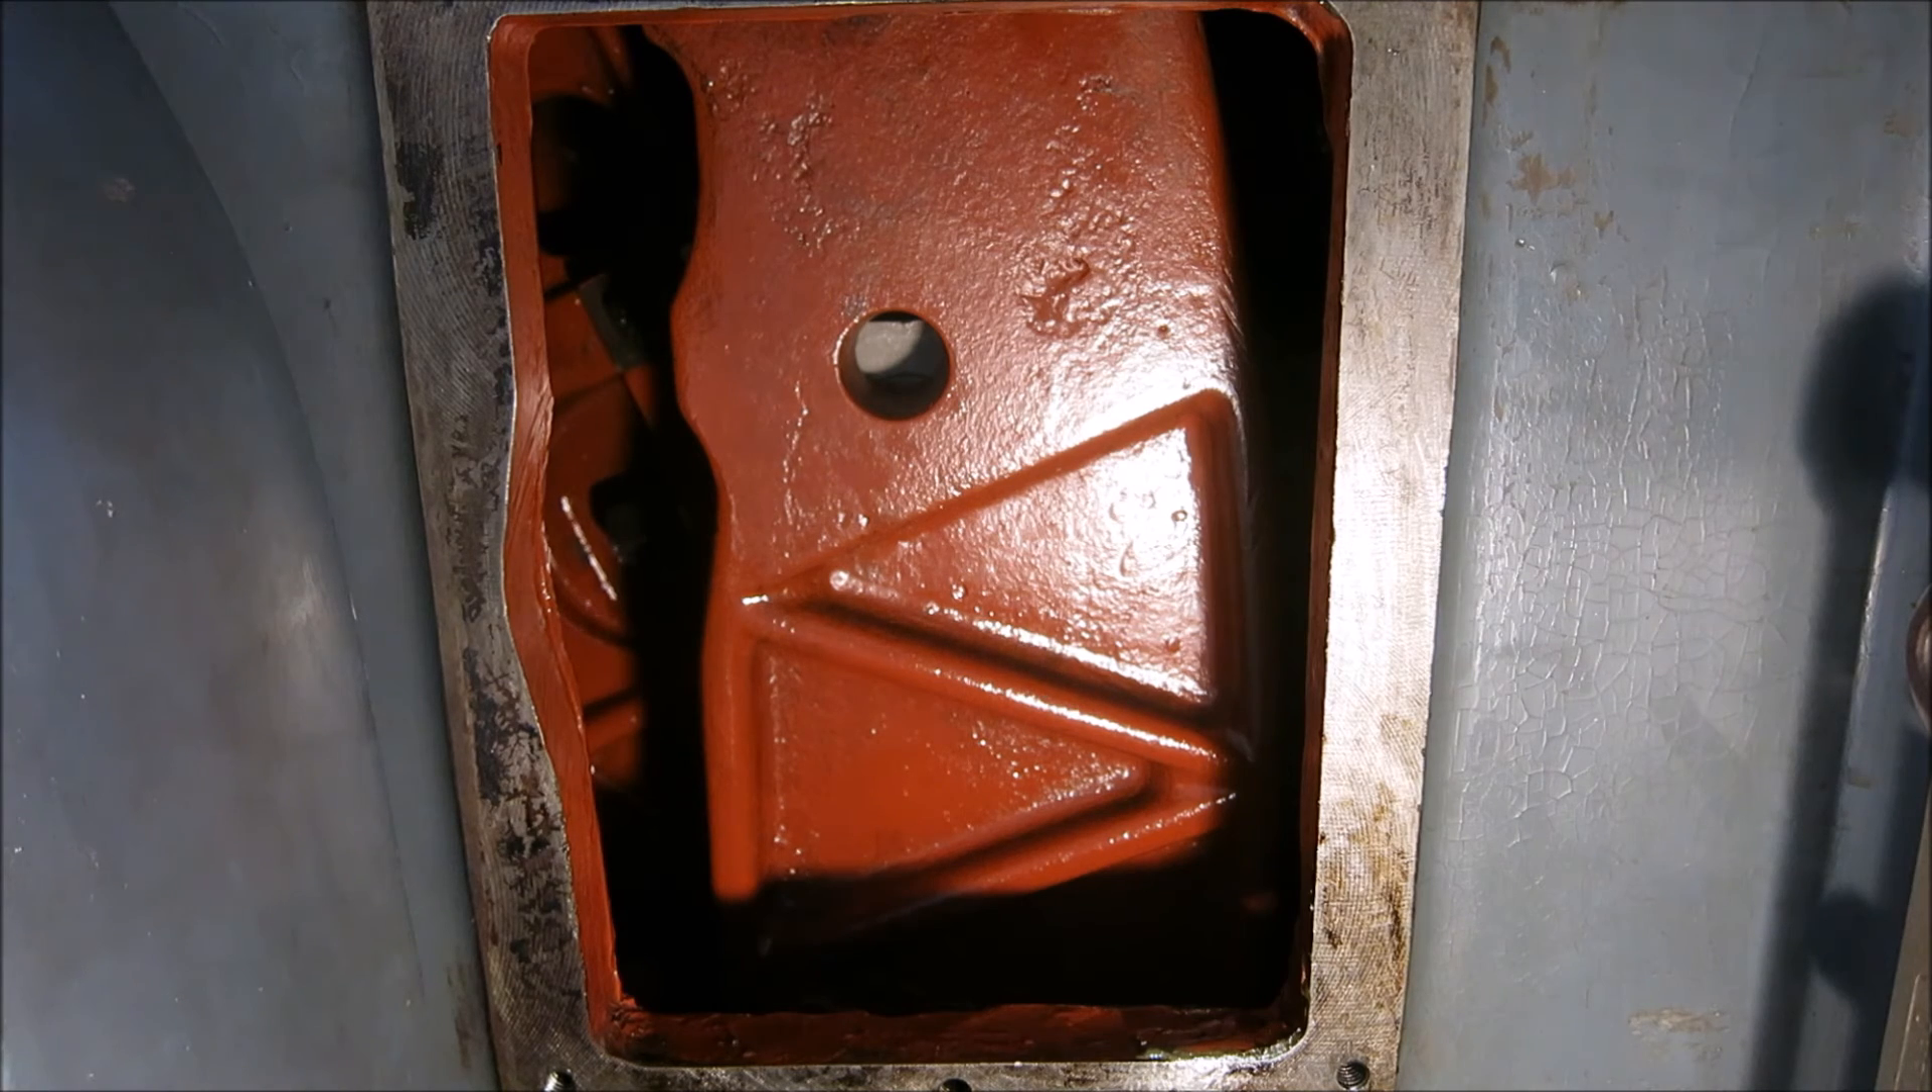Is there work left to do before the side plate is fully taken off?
No.